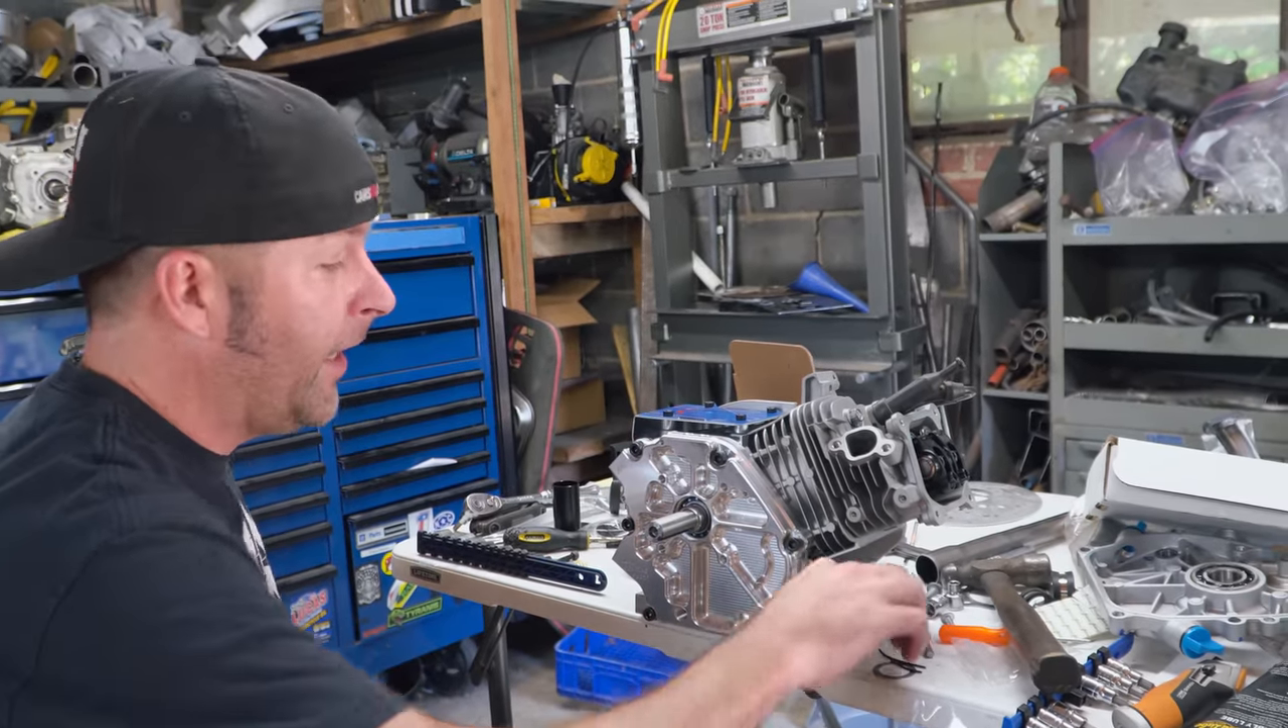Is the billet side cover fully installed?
Yes.